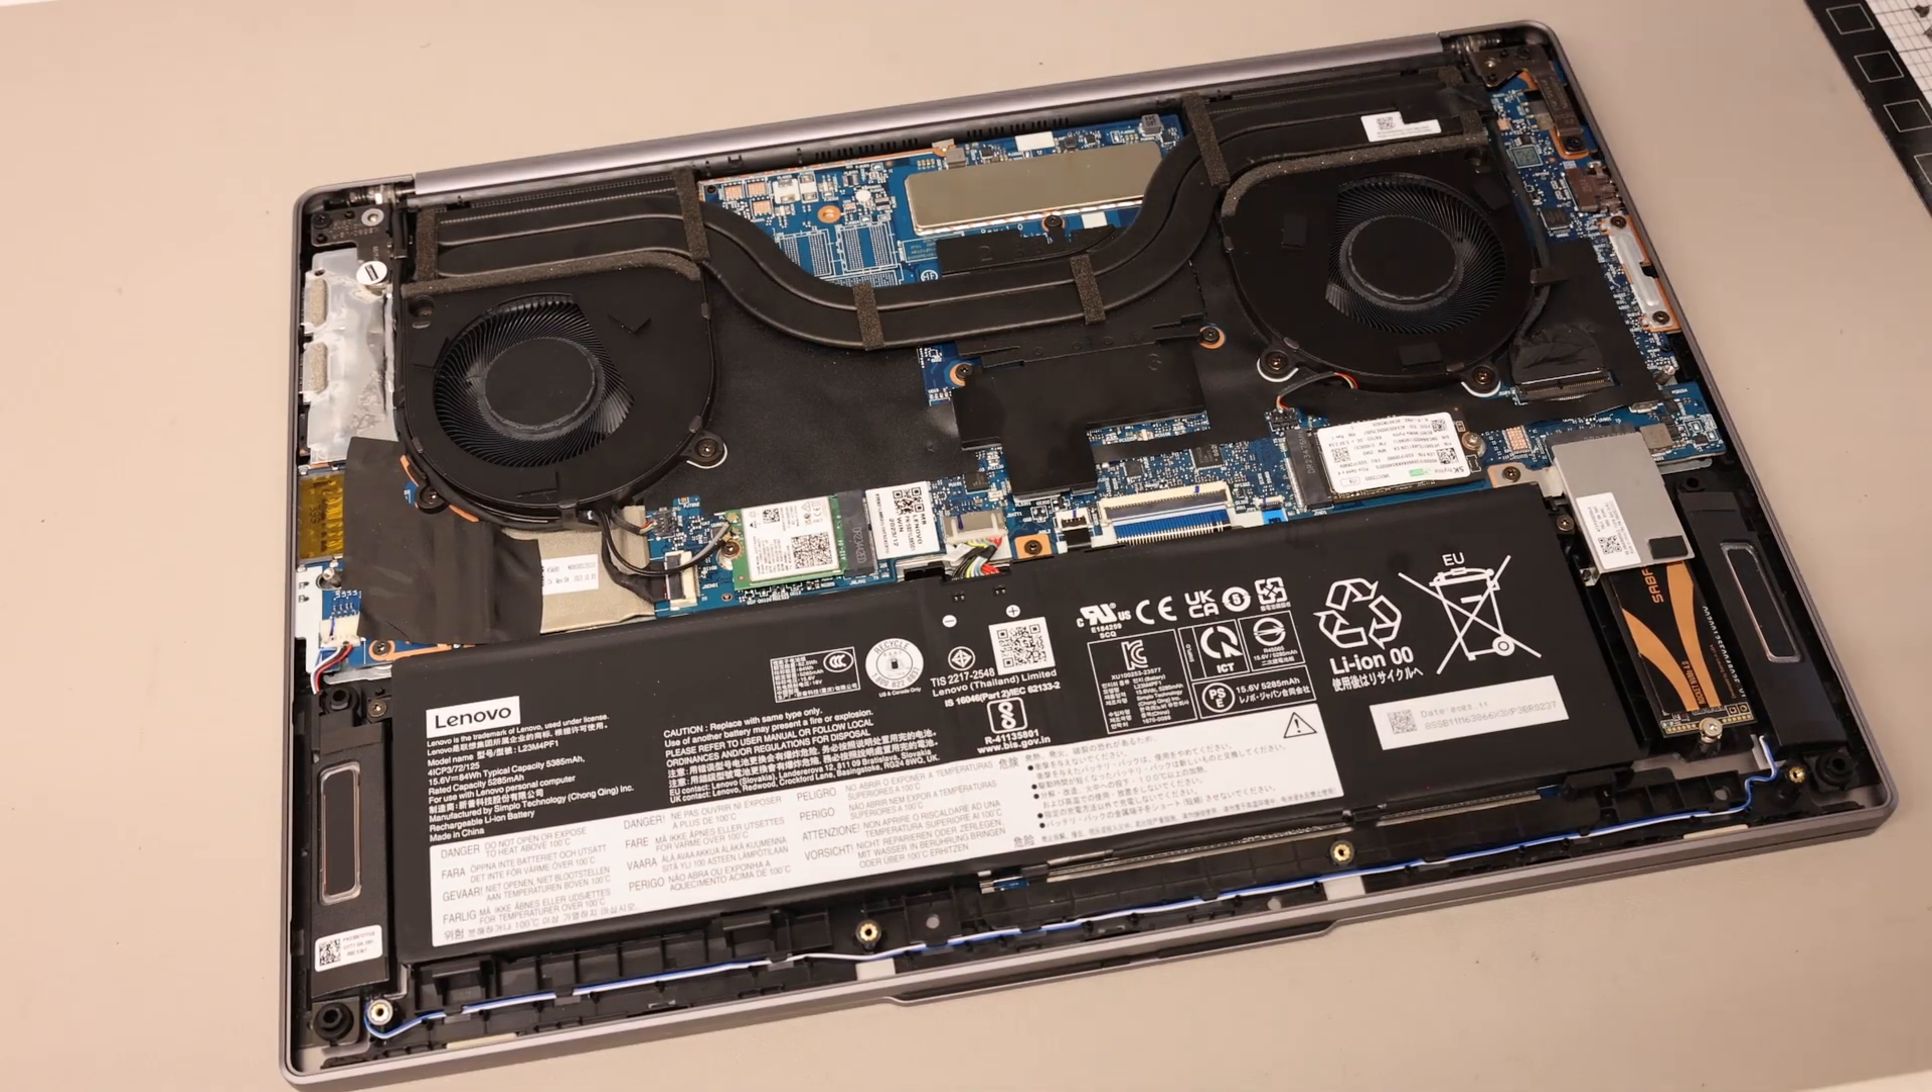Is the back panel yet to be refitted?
Yes.